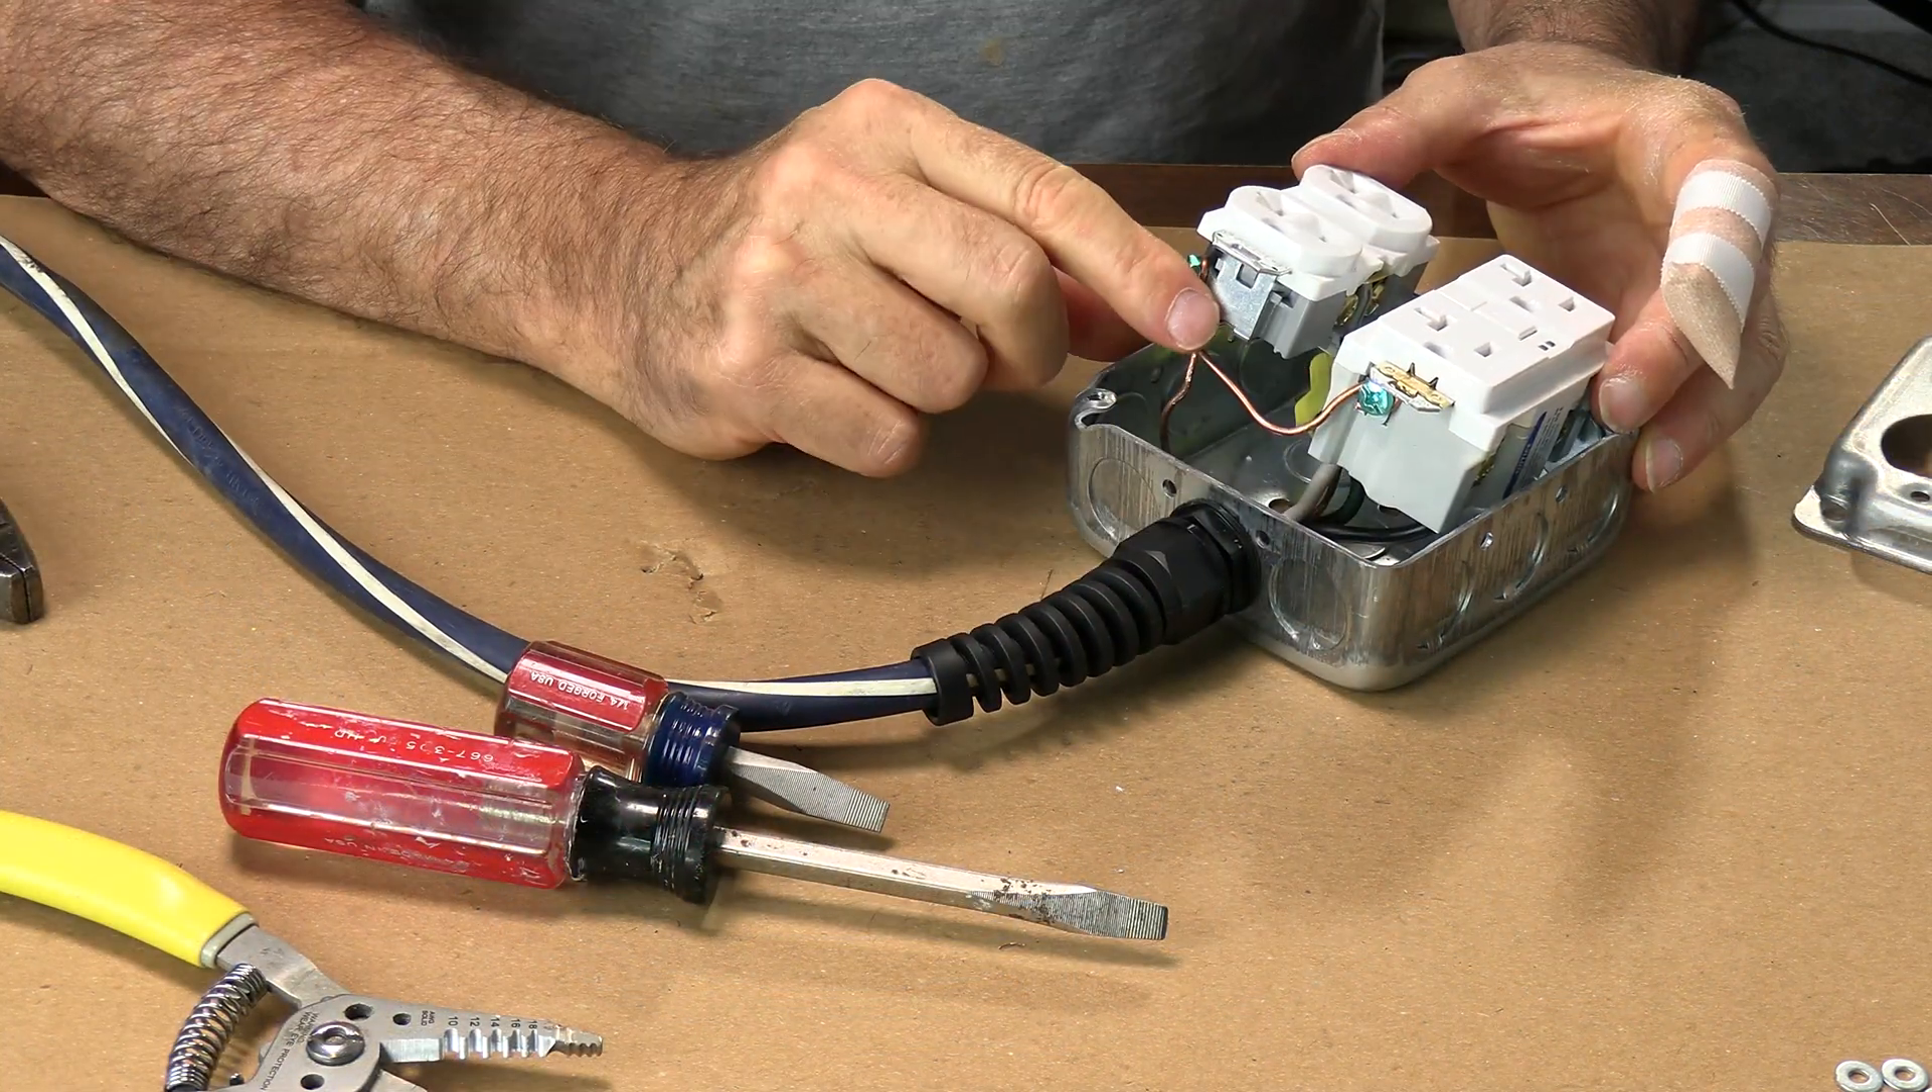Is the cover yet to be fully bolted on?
Yes.